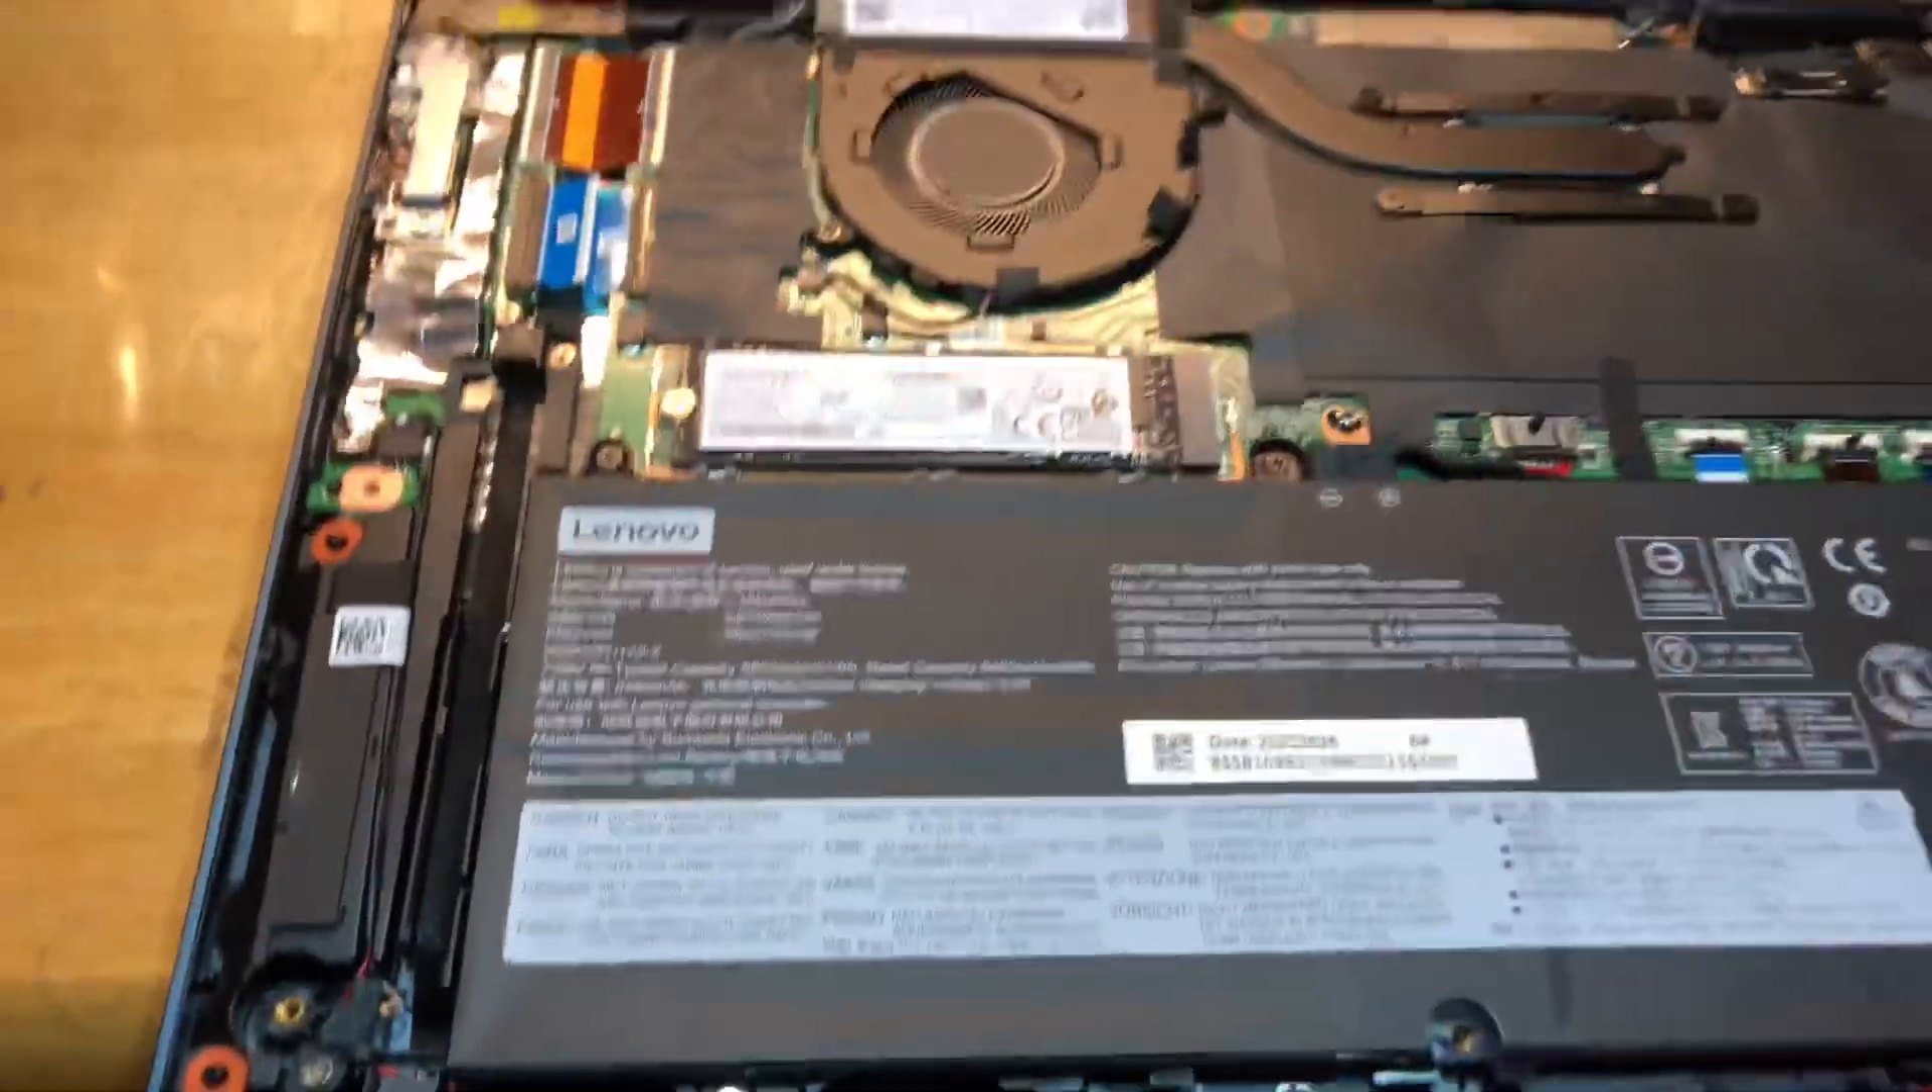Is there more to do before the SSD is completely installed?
No.